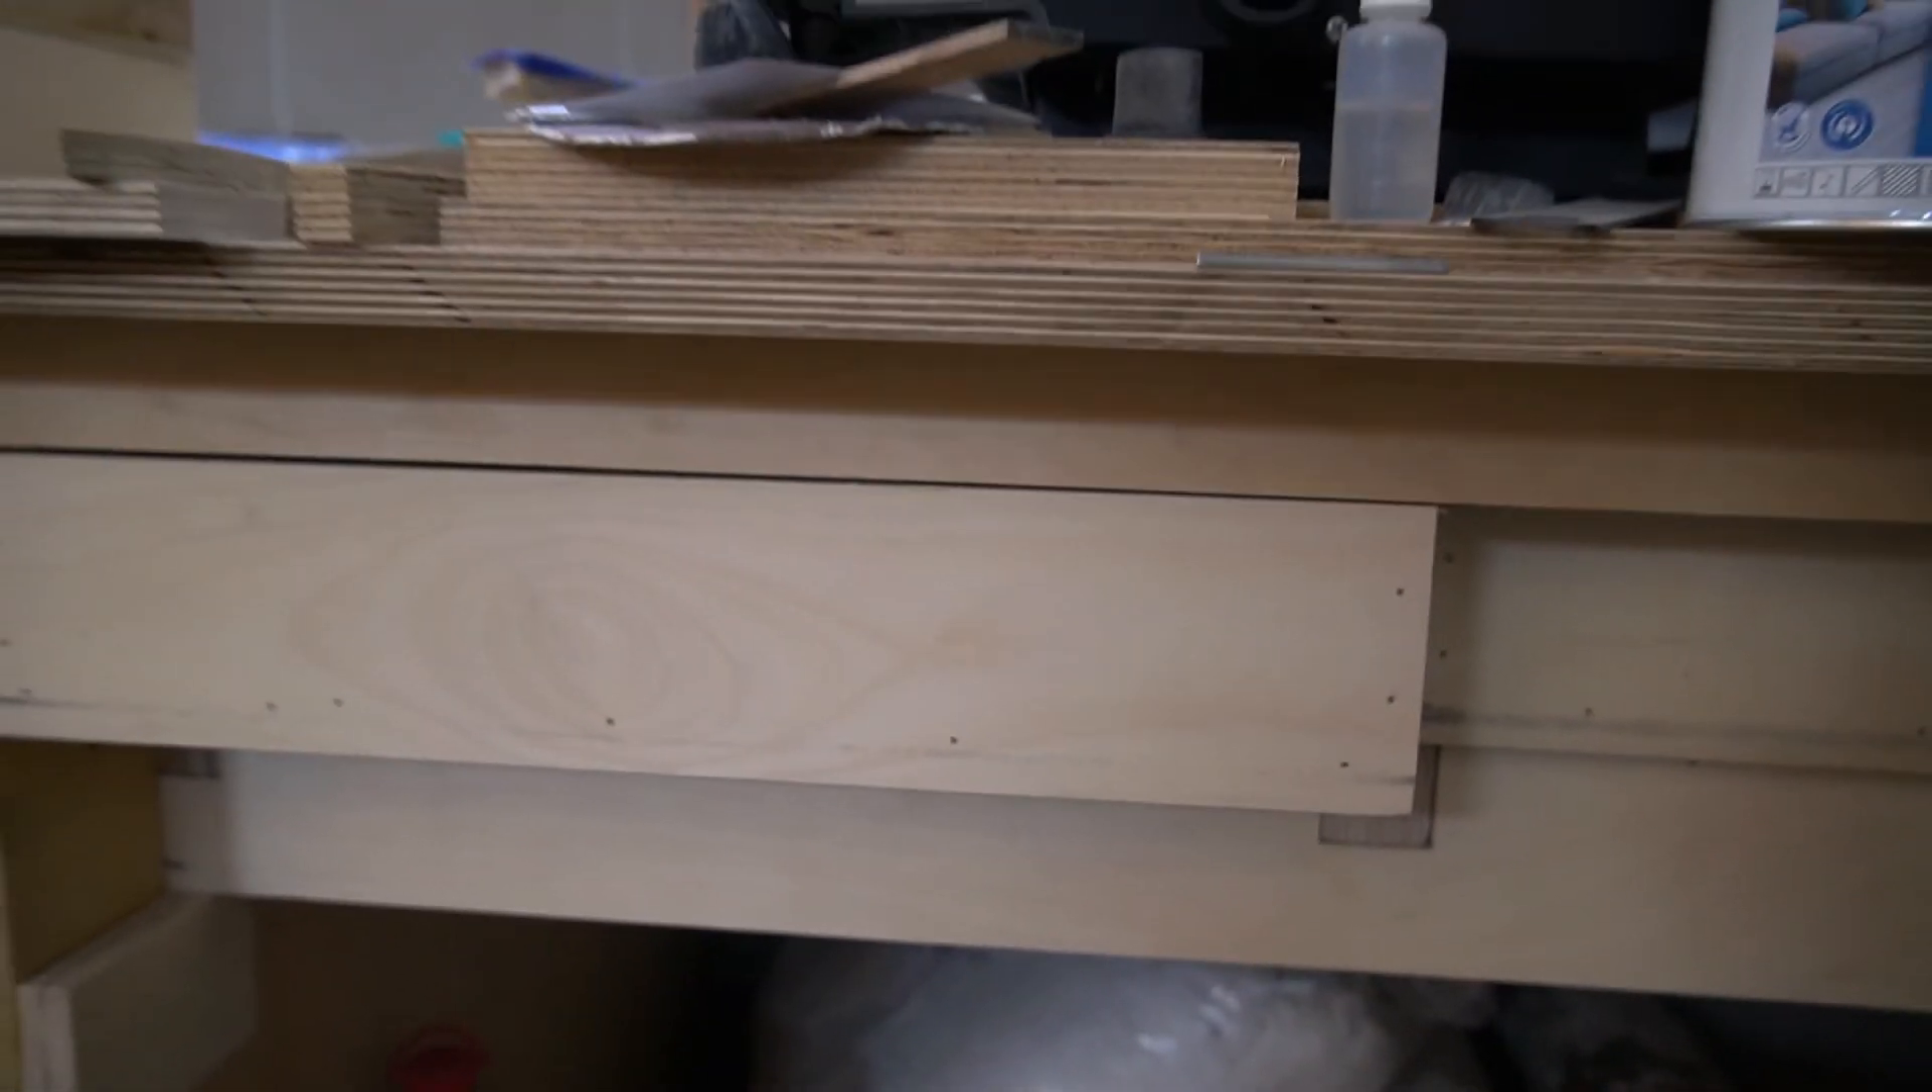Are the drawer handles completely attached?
No.